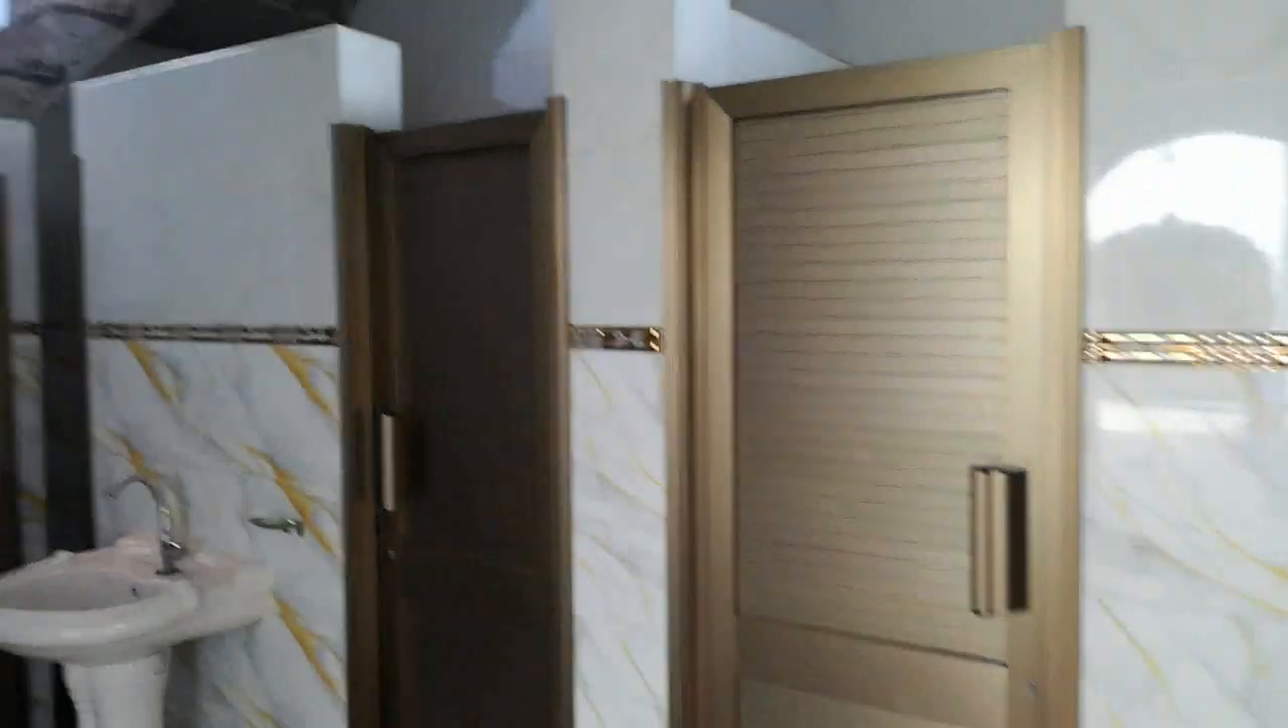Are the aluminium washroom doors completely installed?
Yes.